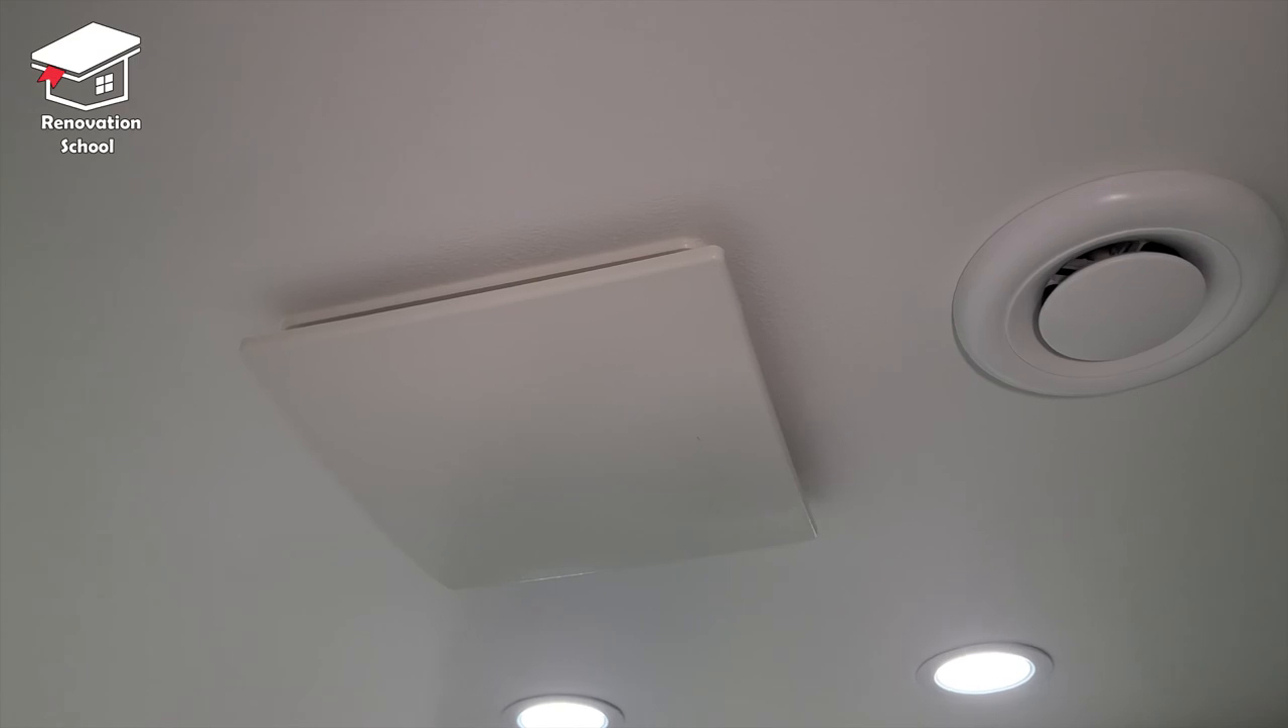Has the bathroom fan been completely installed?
Yes.